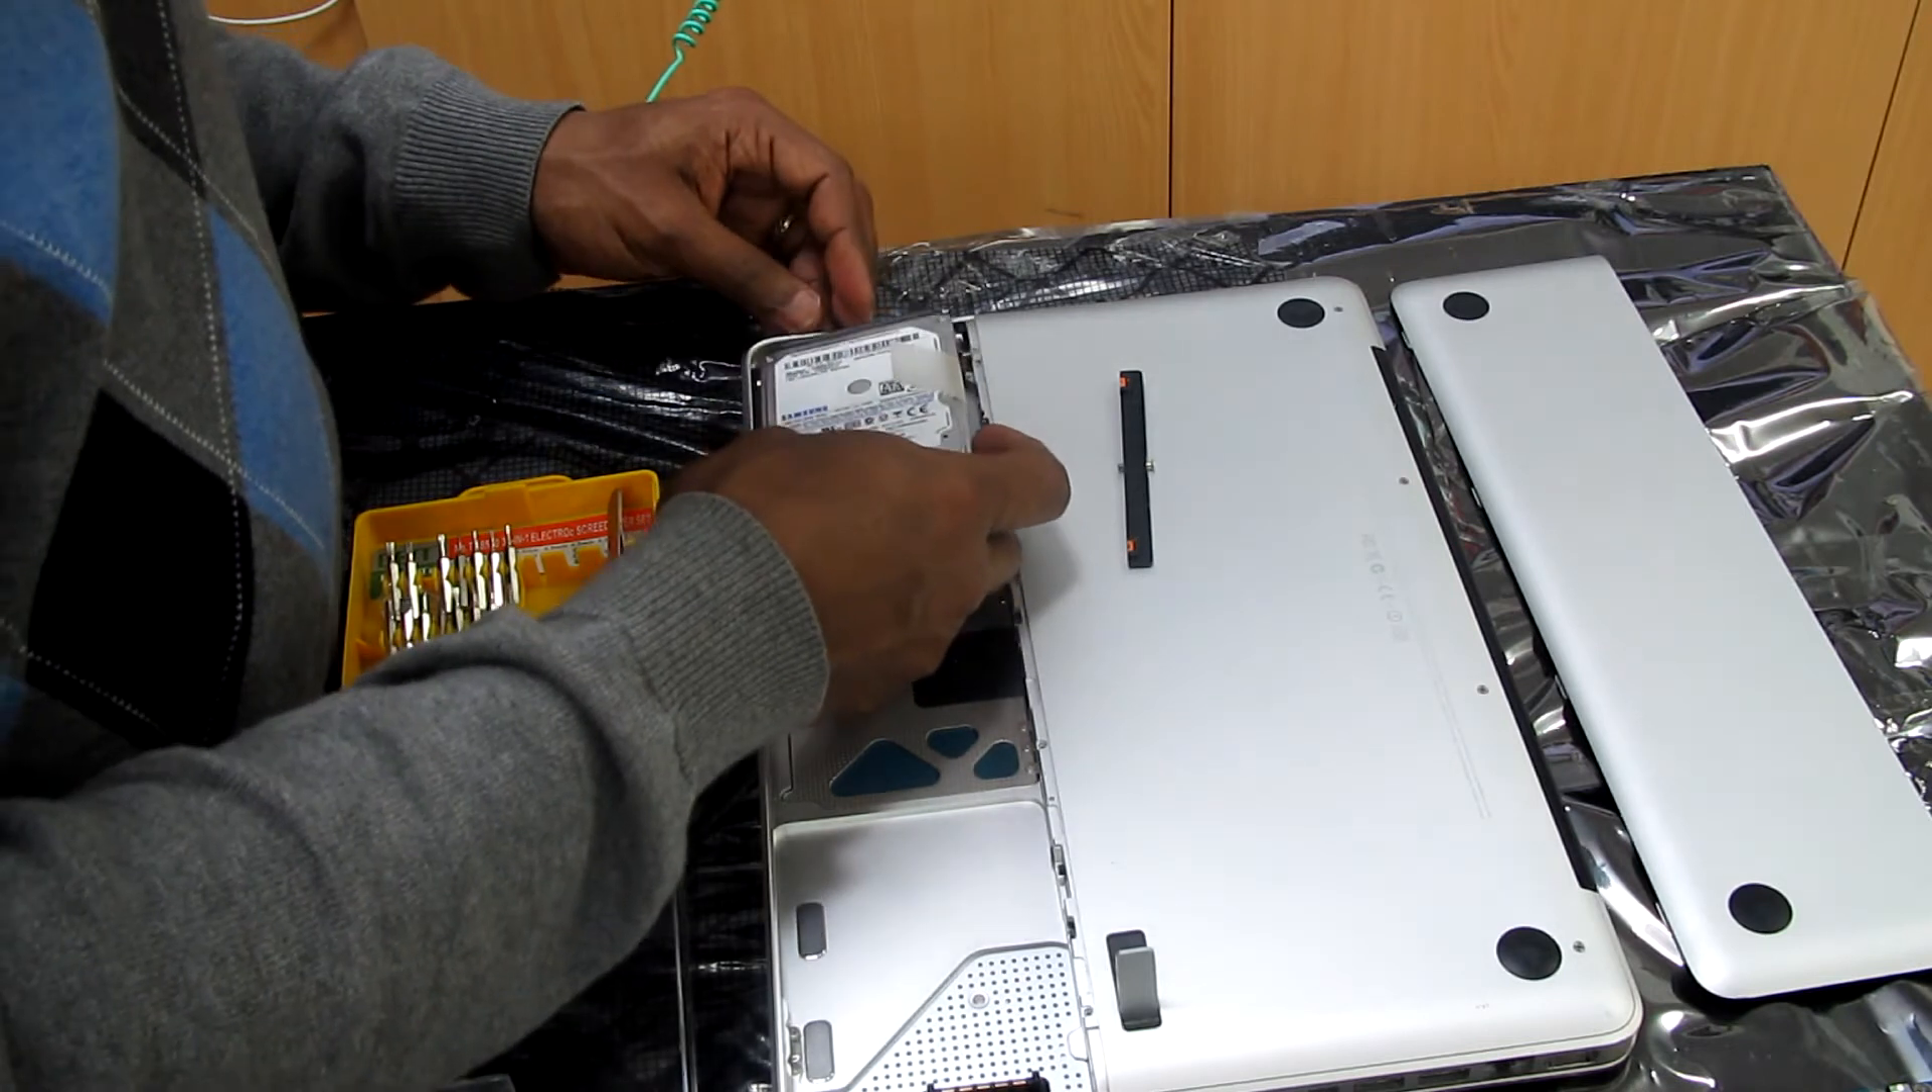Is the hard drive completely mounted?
No.